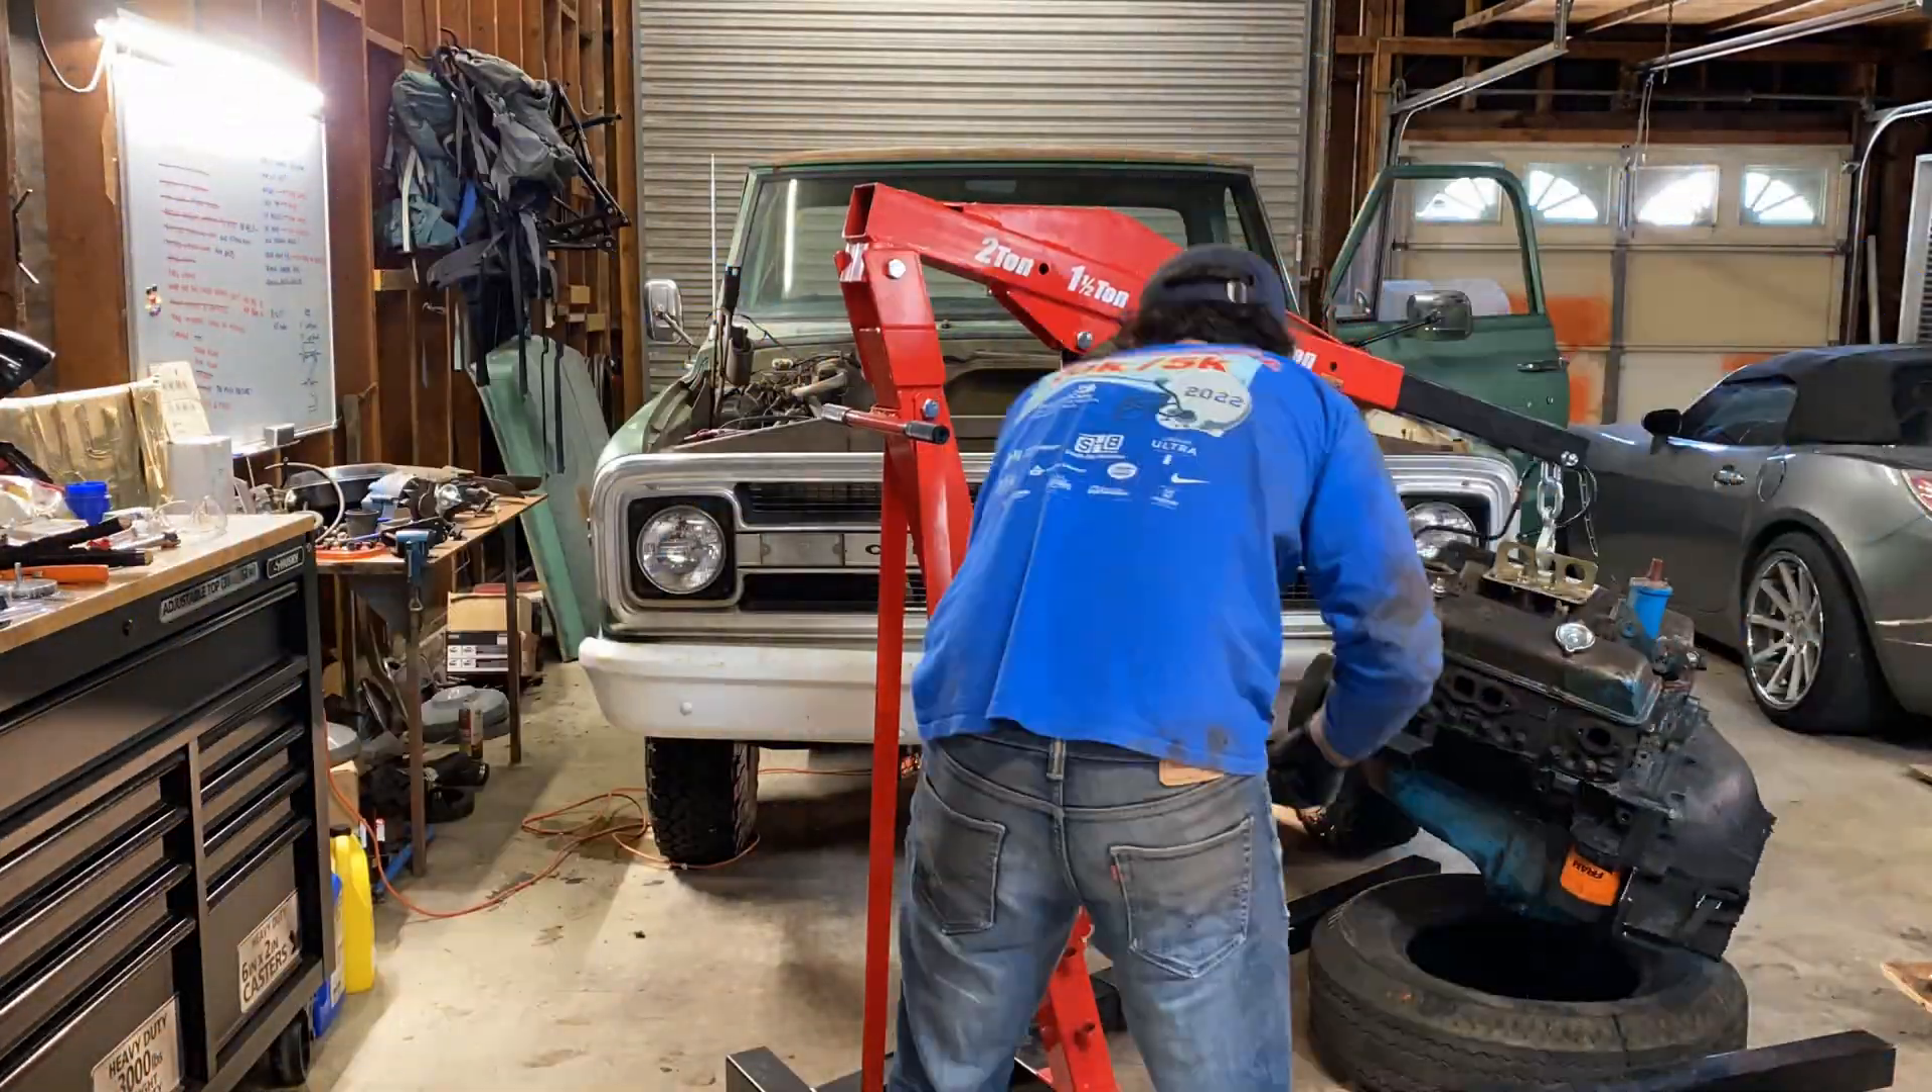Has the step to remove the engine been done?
Yes.